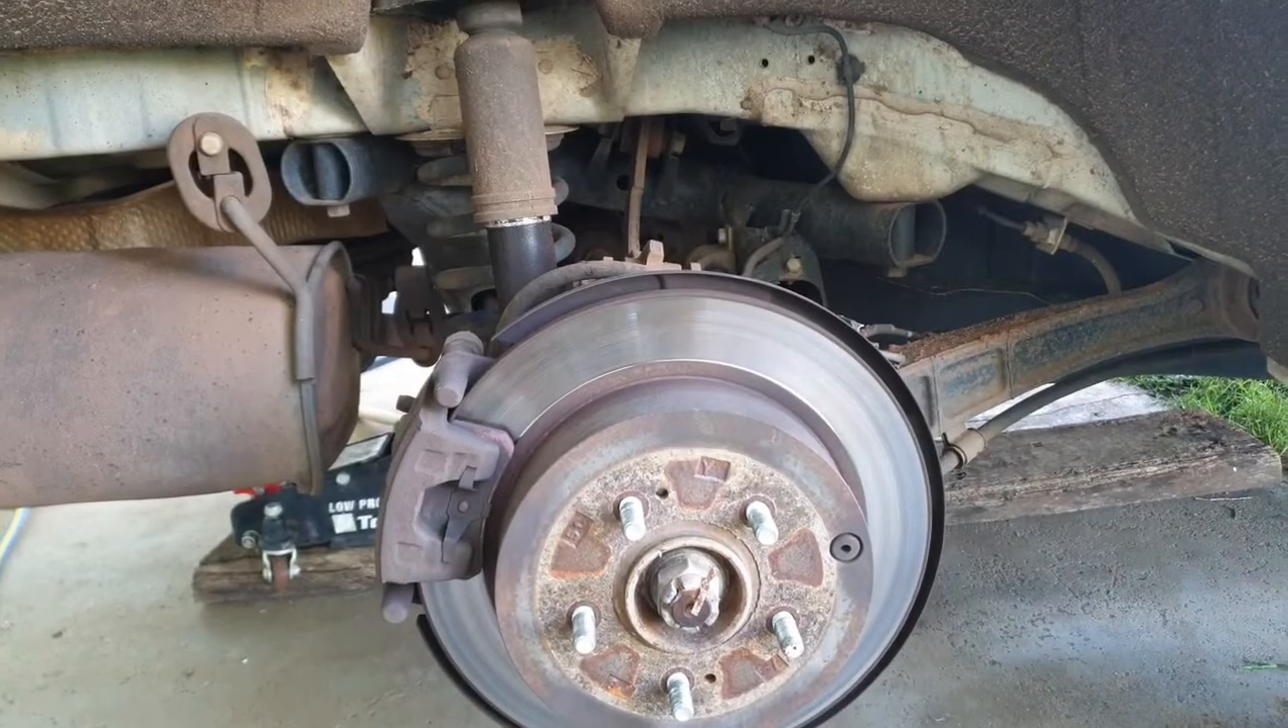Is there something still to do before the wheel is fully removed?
No.